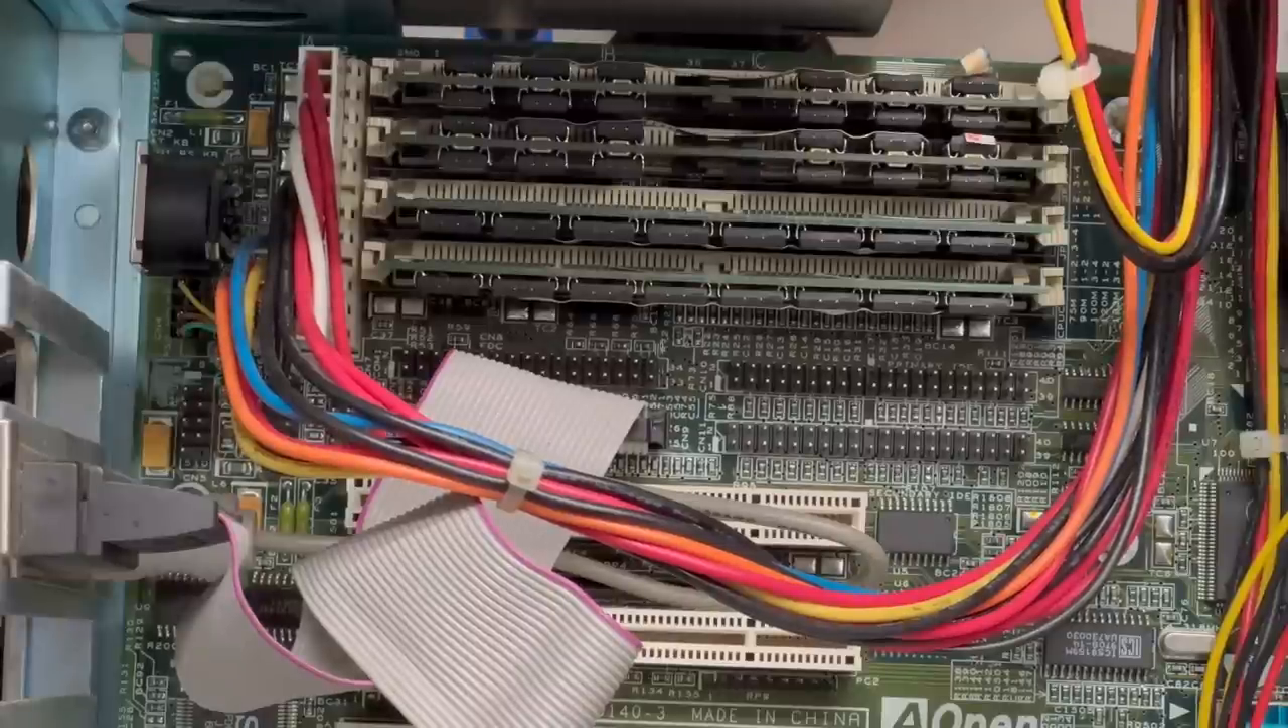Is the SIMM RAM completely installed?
Yes.